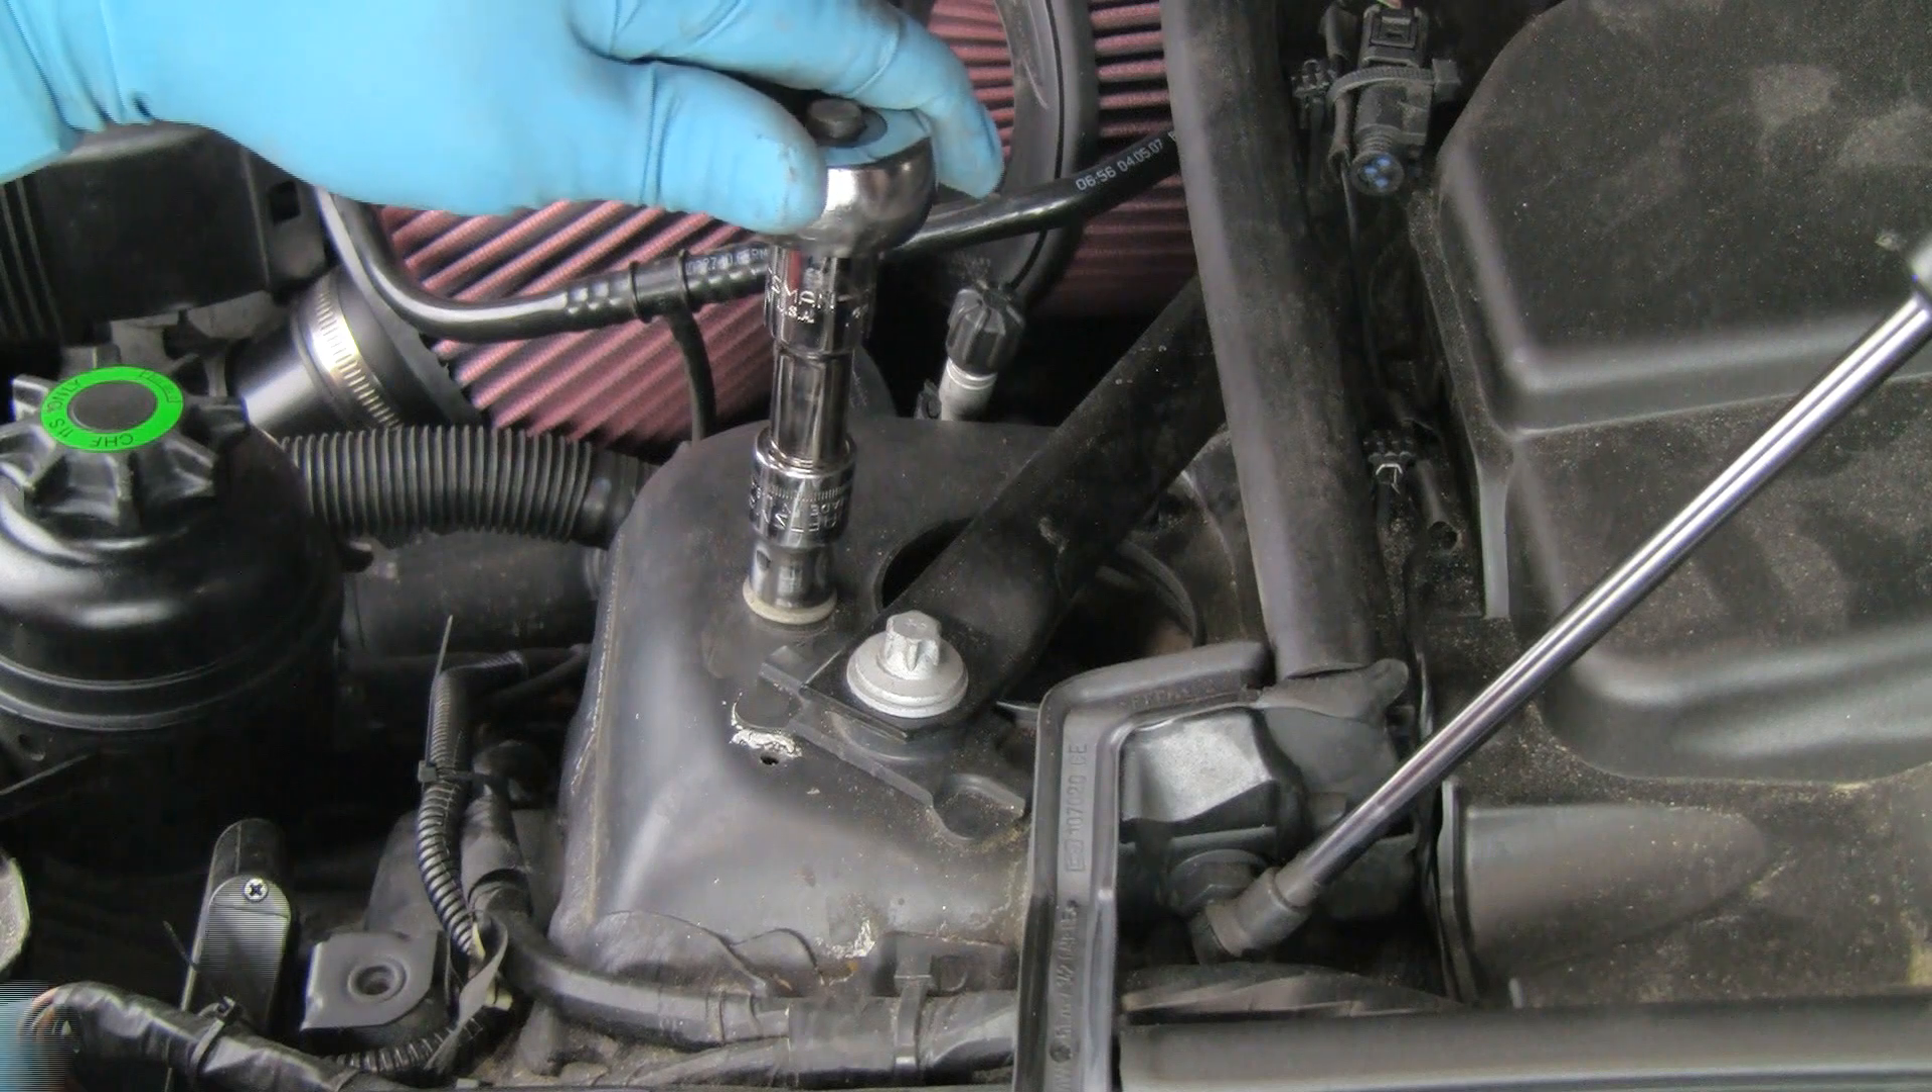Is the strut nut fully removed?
No.